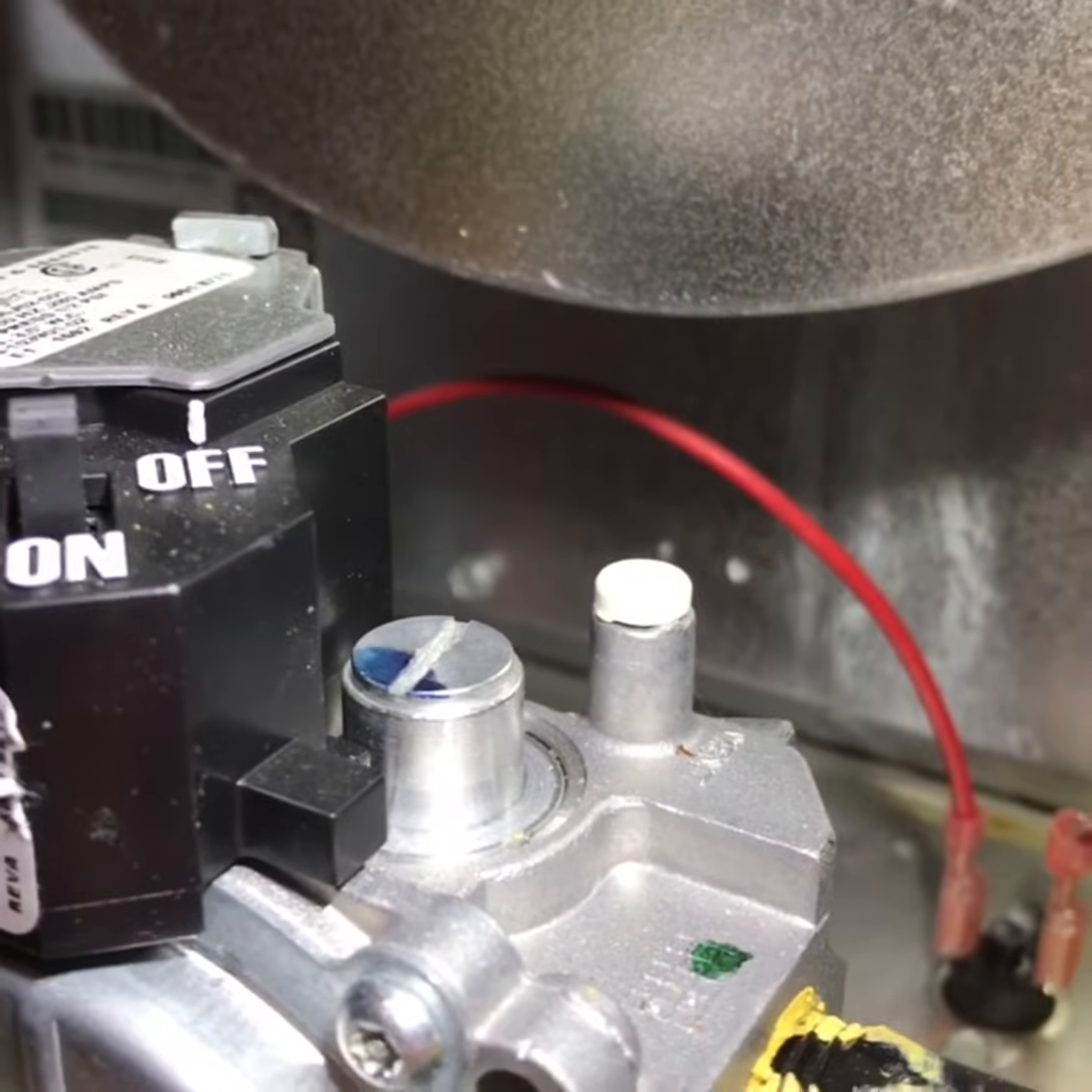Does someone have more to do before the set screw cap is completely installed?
No.